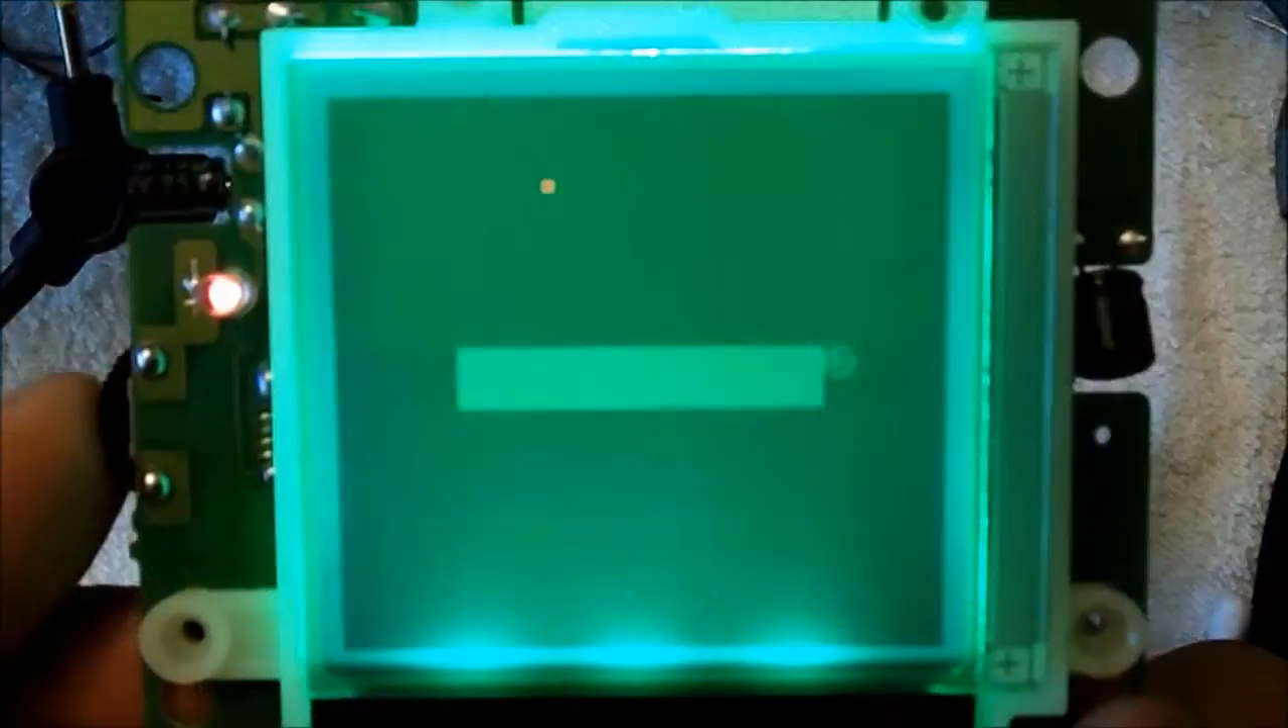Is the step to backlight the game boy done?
Yes.